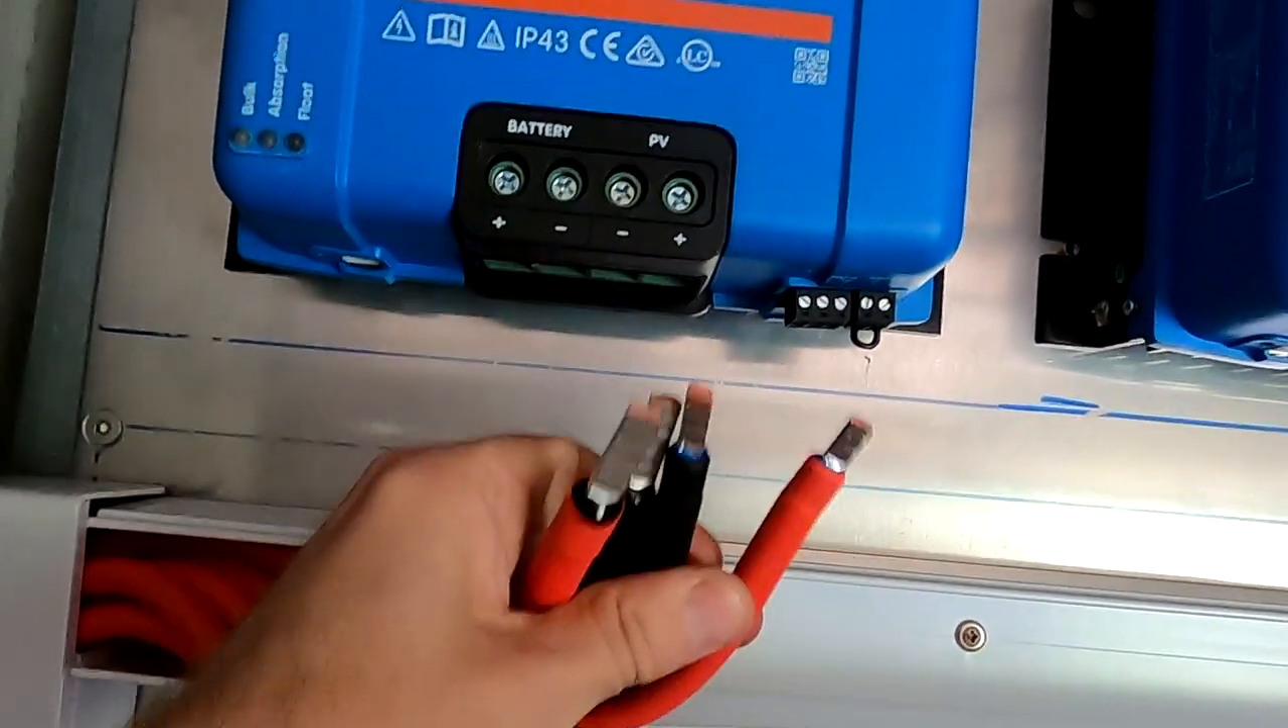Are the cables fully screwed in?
No.